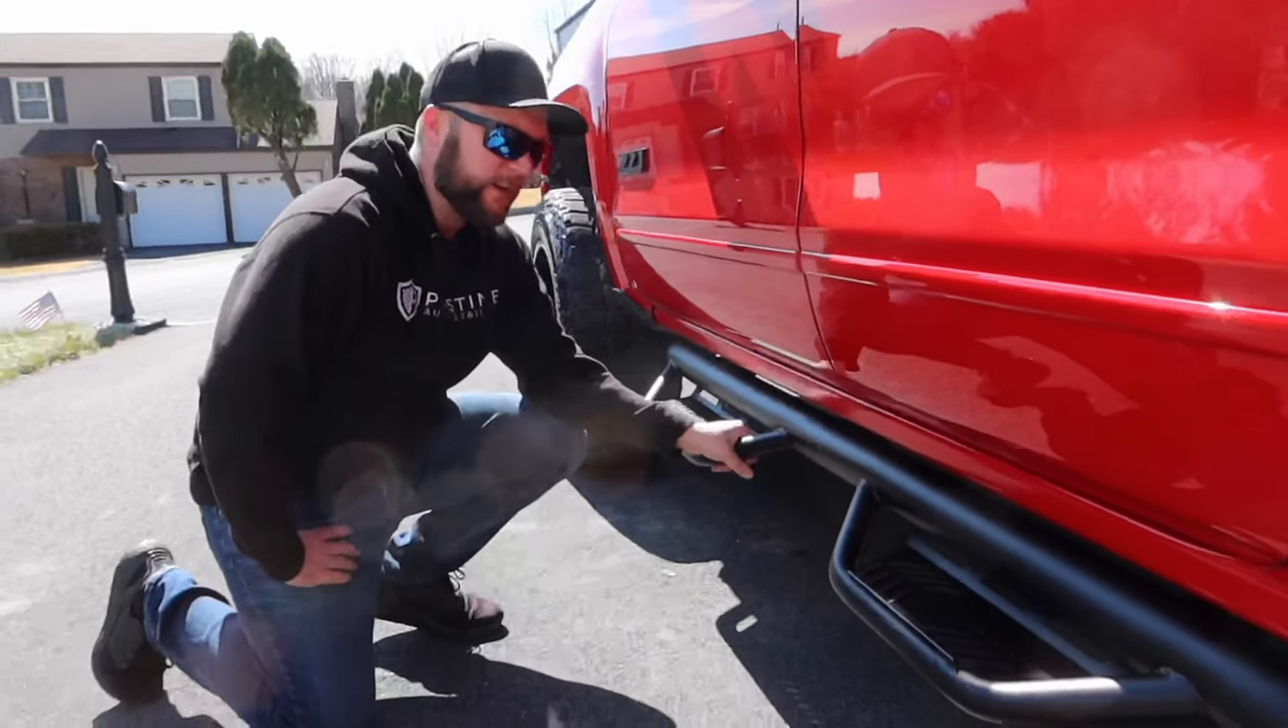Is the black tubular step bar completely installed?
Yes.